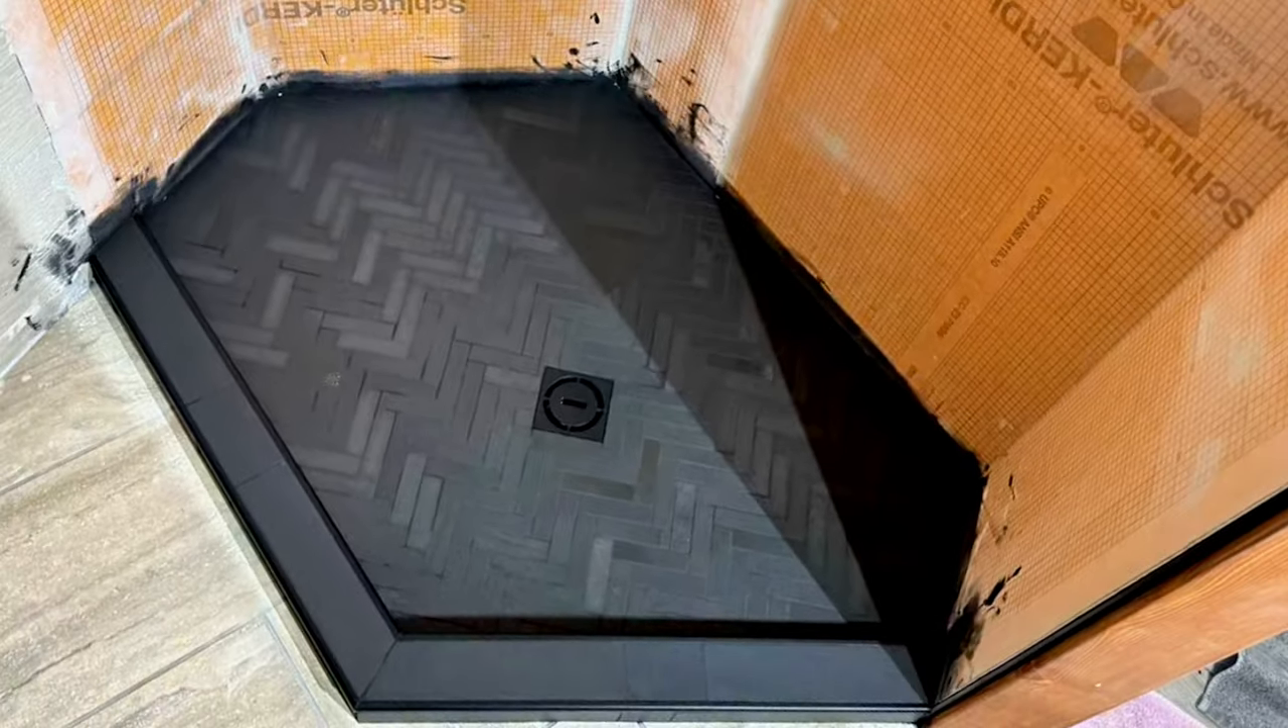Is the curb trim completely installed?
Yes.